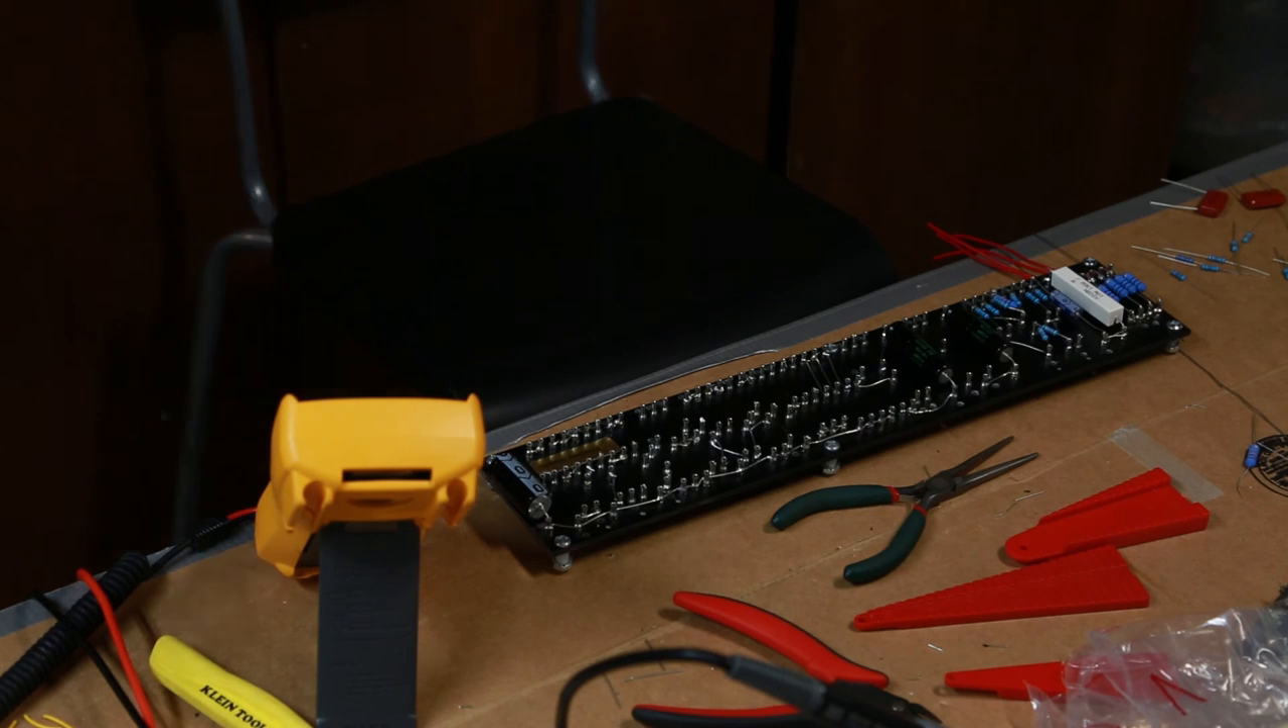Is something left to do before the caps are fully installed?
Yes.